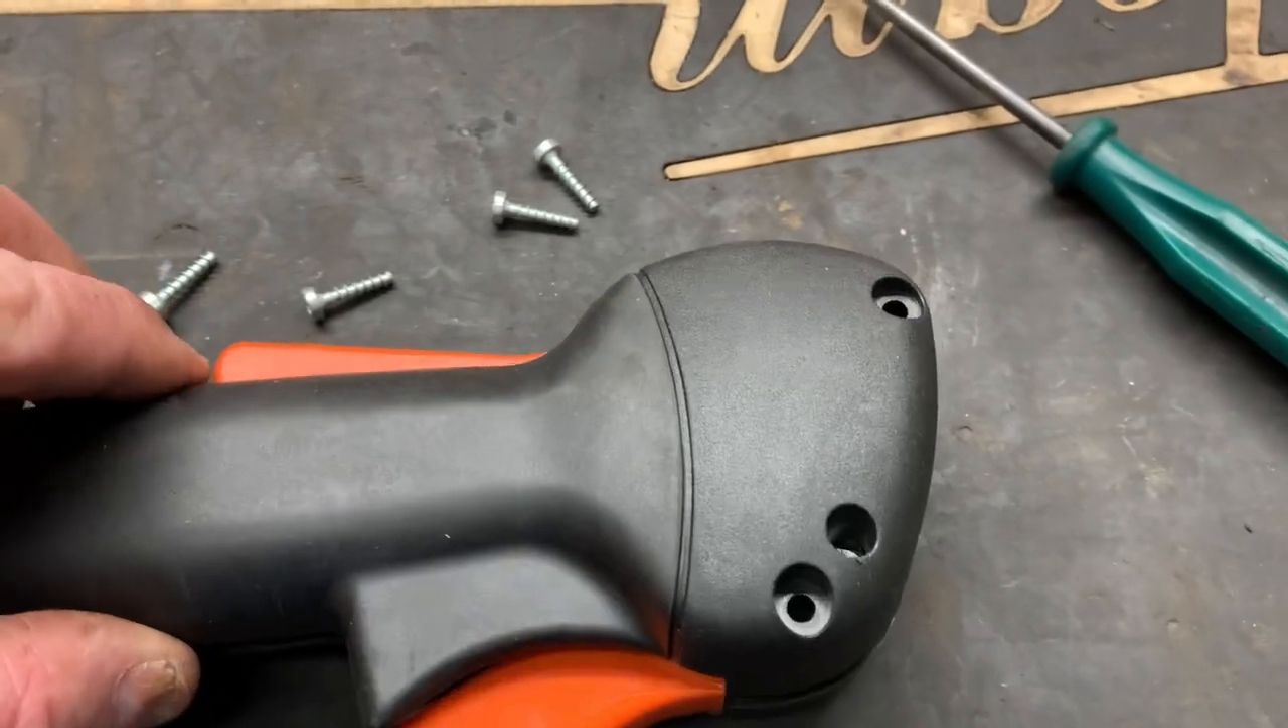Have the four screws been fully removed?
Yes.